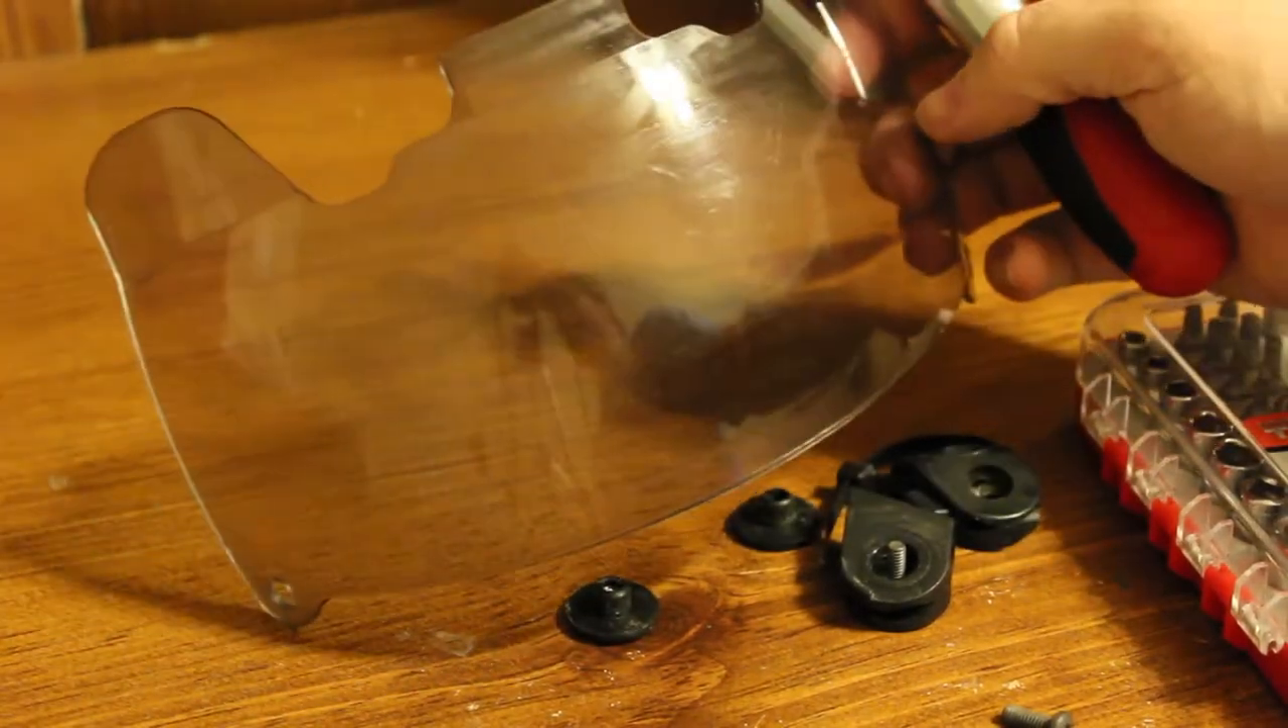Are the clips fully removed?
Yes.